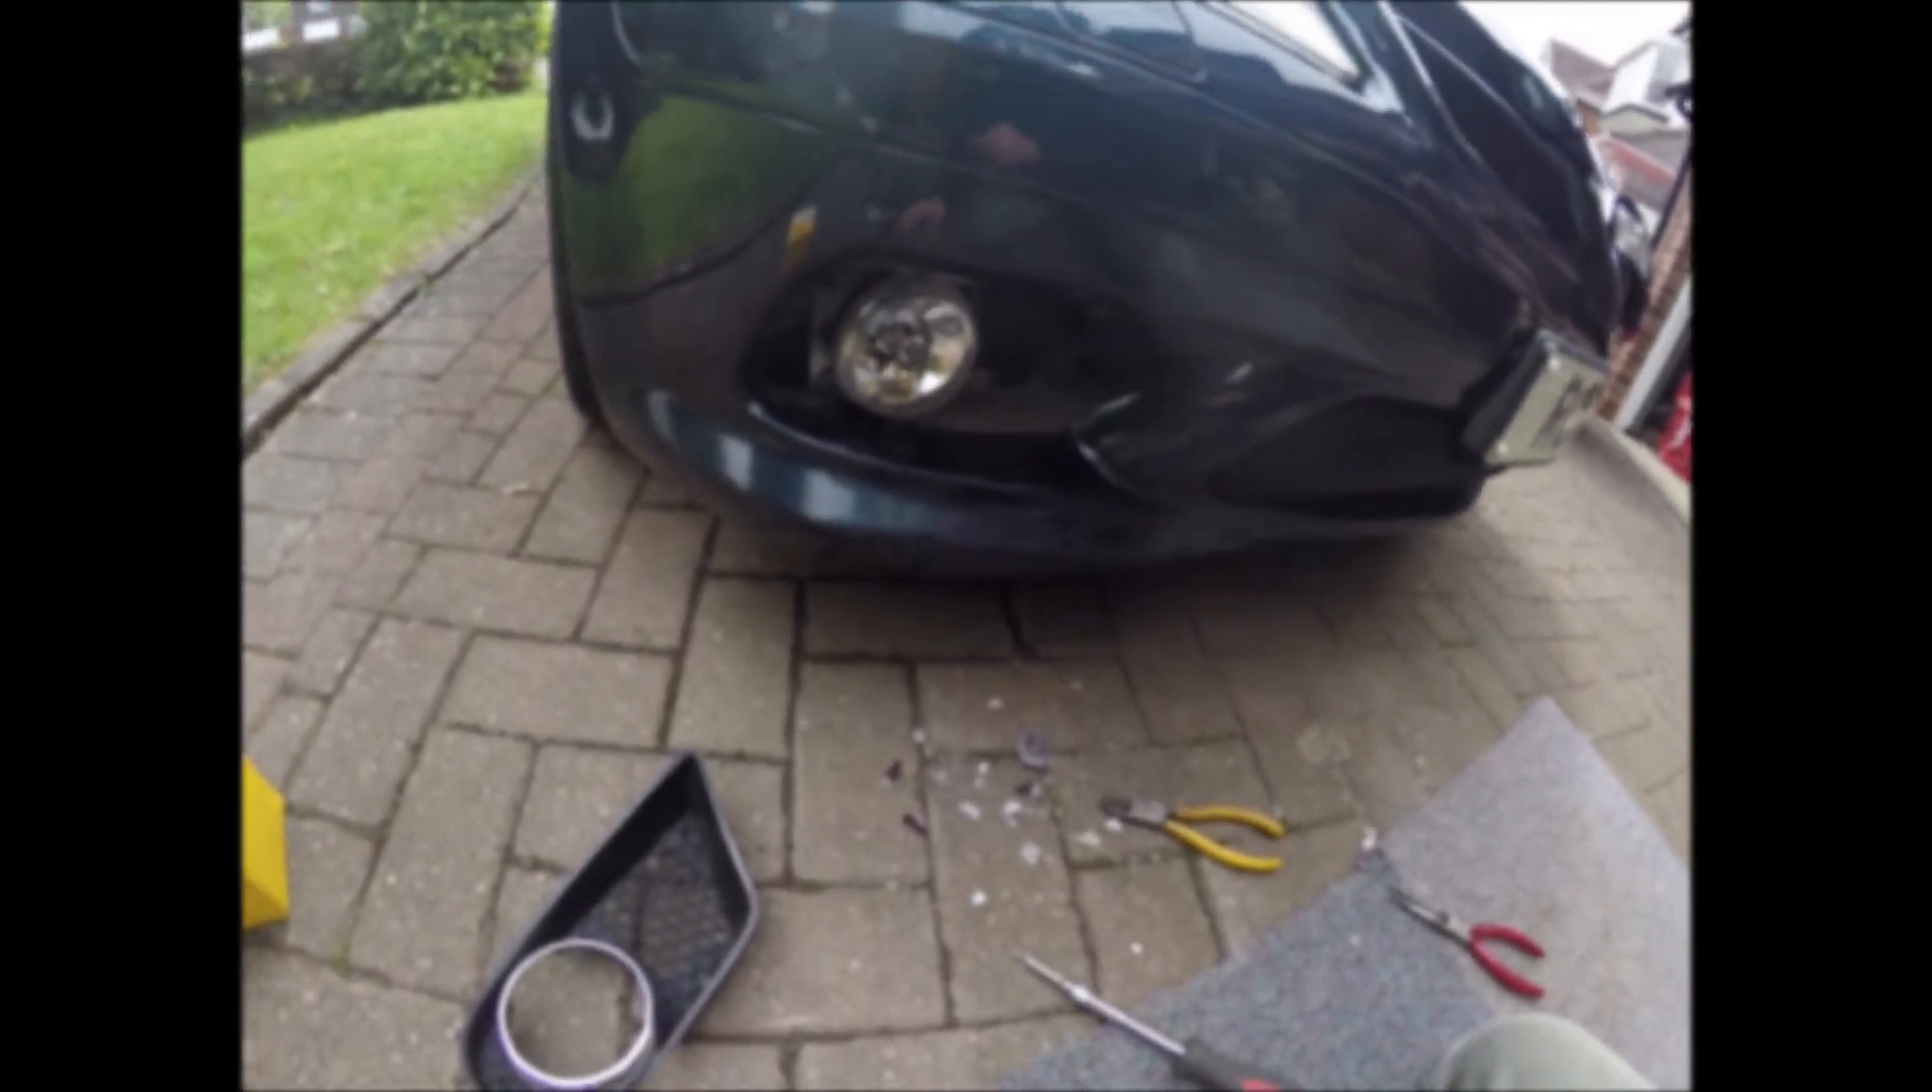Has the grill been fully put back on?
No.